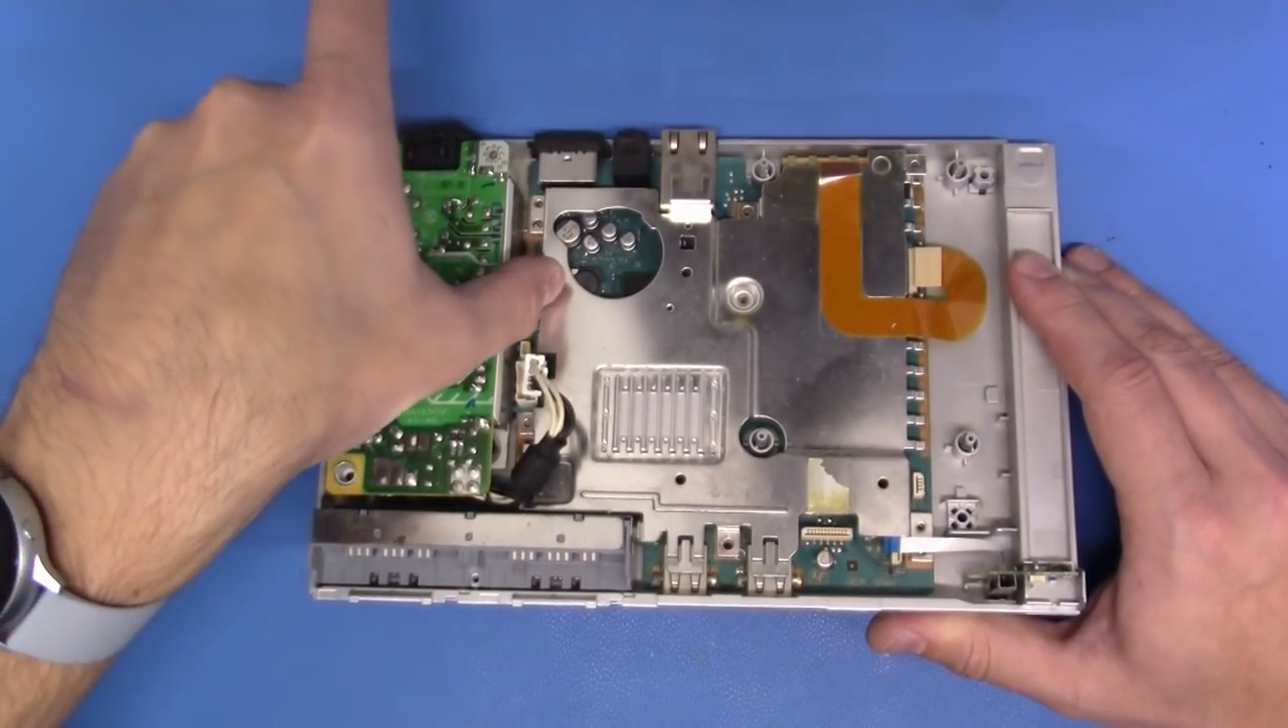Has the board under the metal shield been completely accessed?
No.